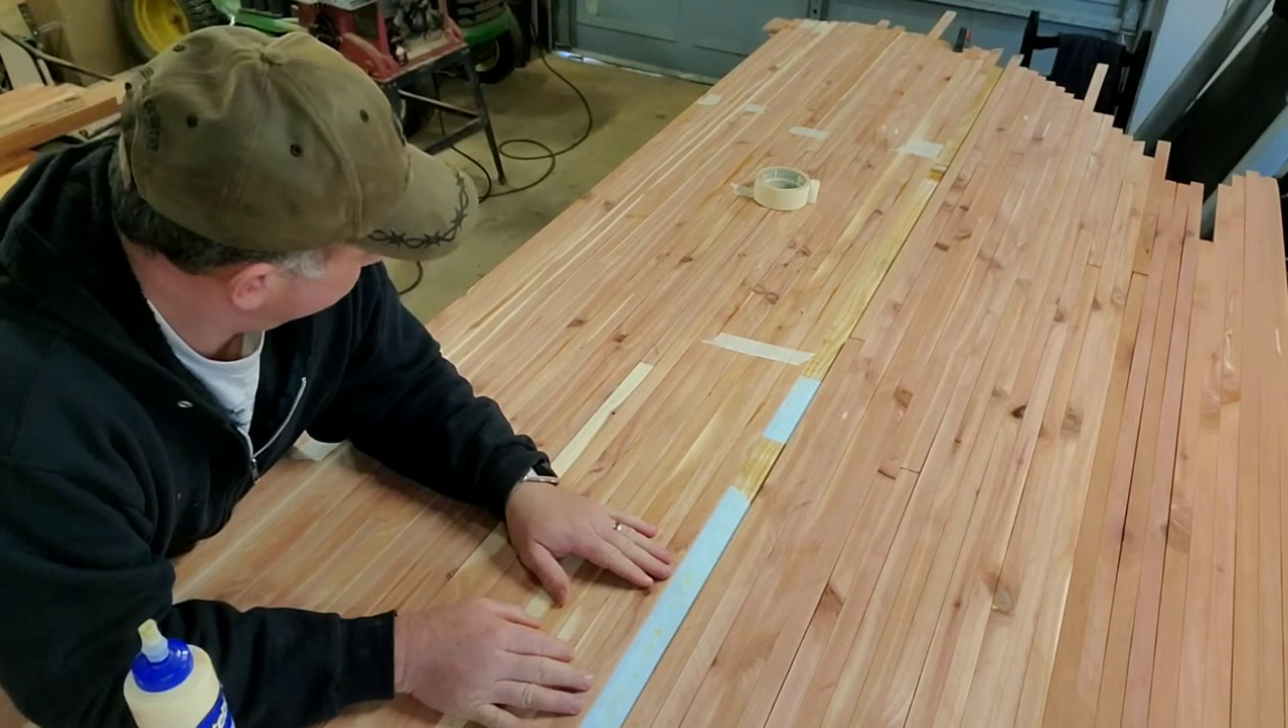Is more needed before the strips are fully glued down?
Yes.